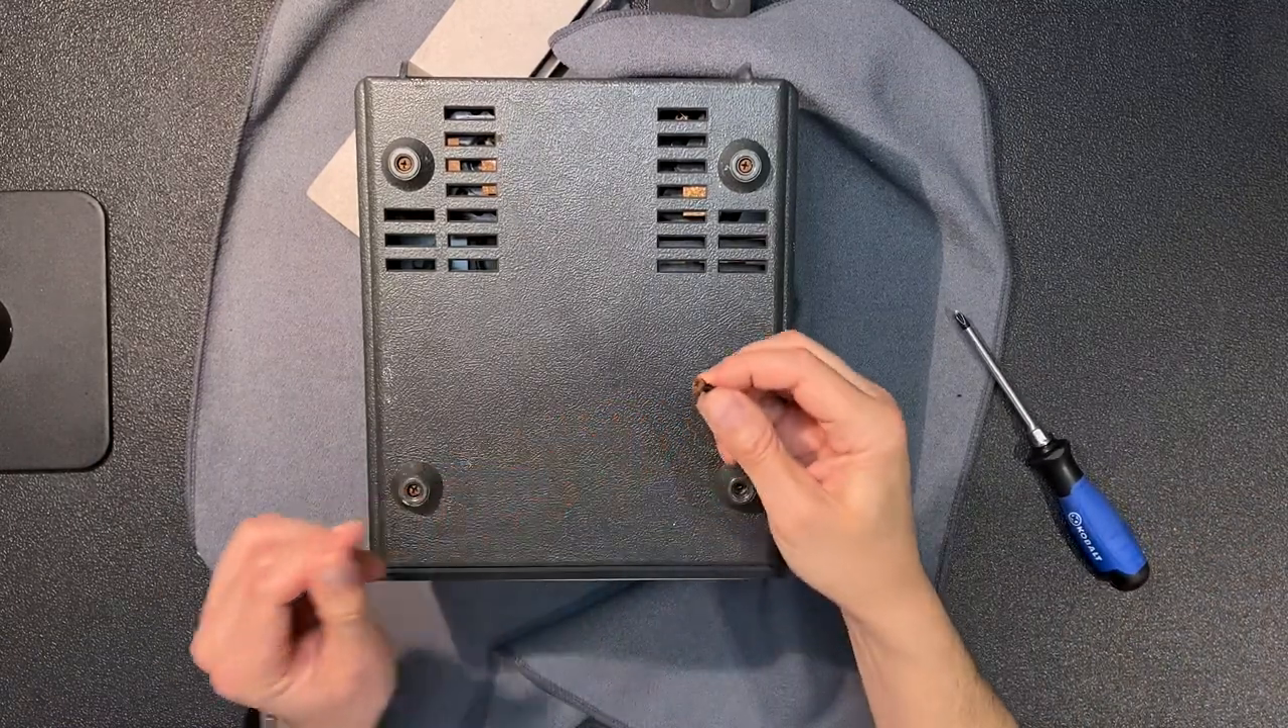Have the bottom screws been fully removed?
No.